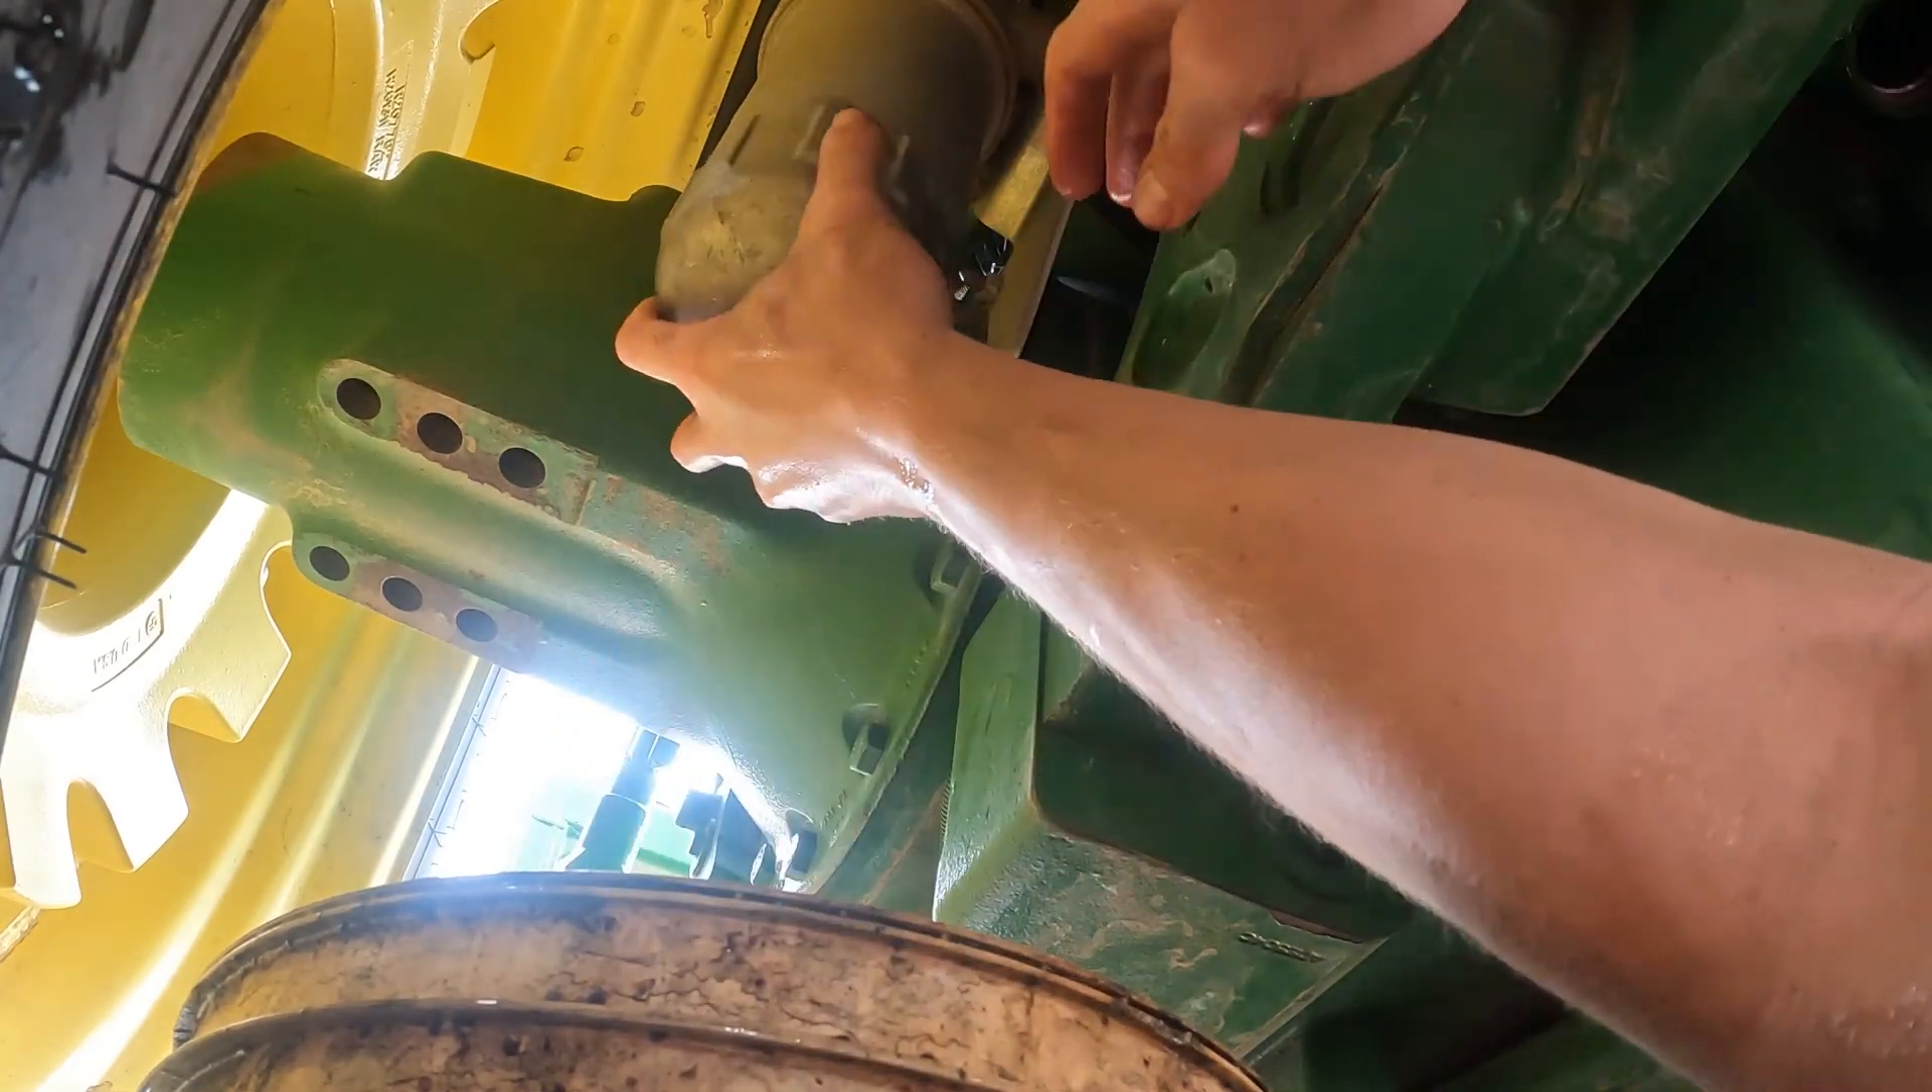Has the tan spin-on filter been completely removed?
No.